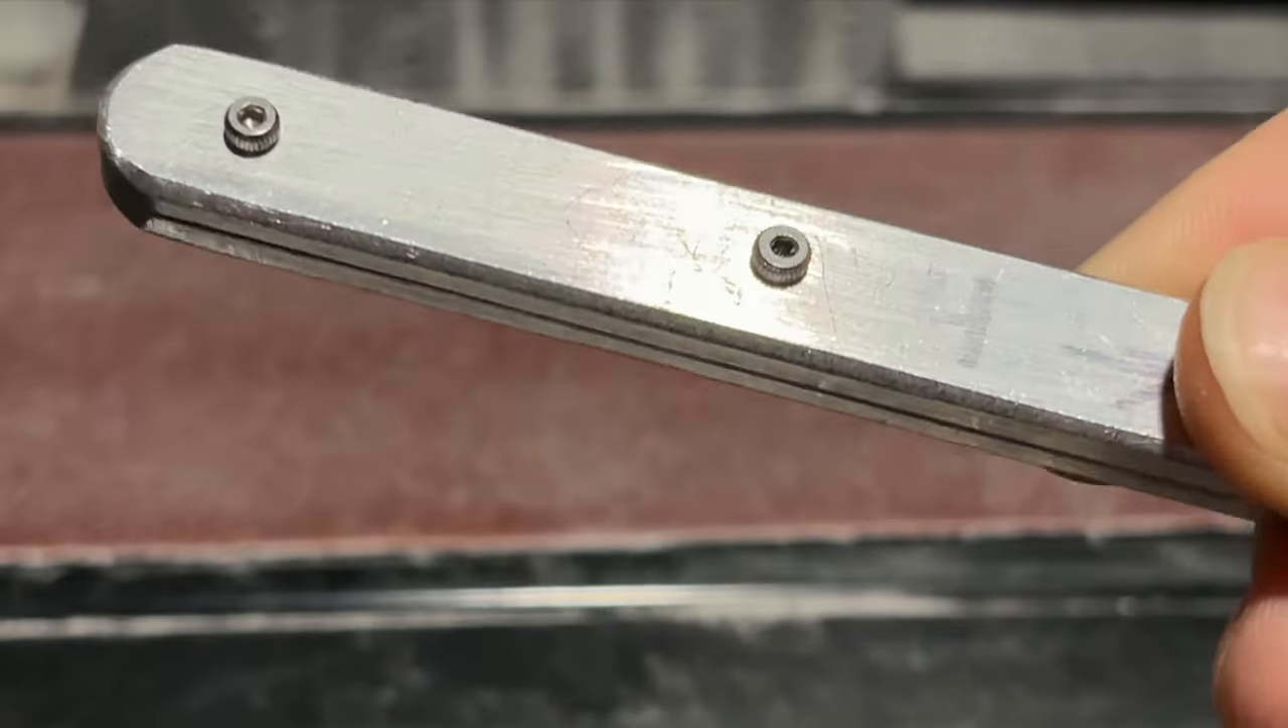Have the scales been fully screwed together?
Yes.